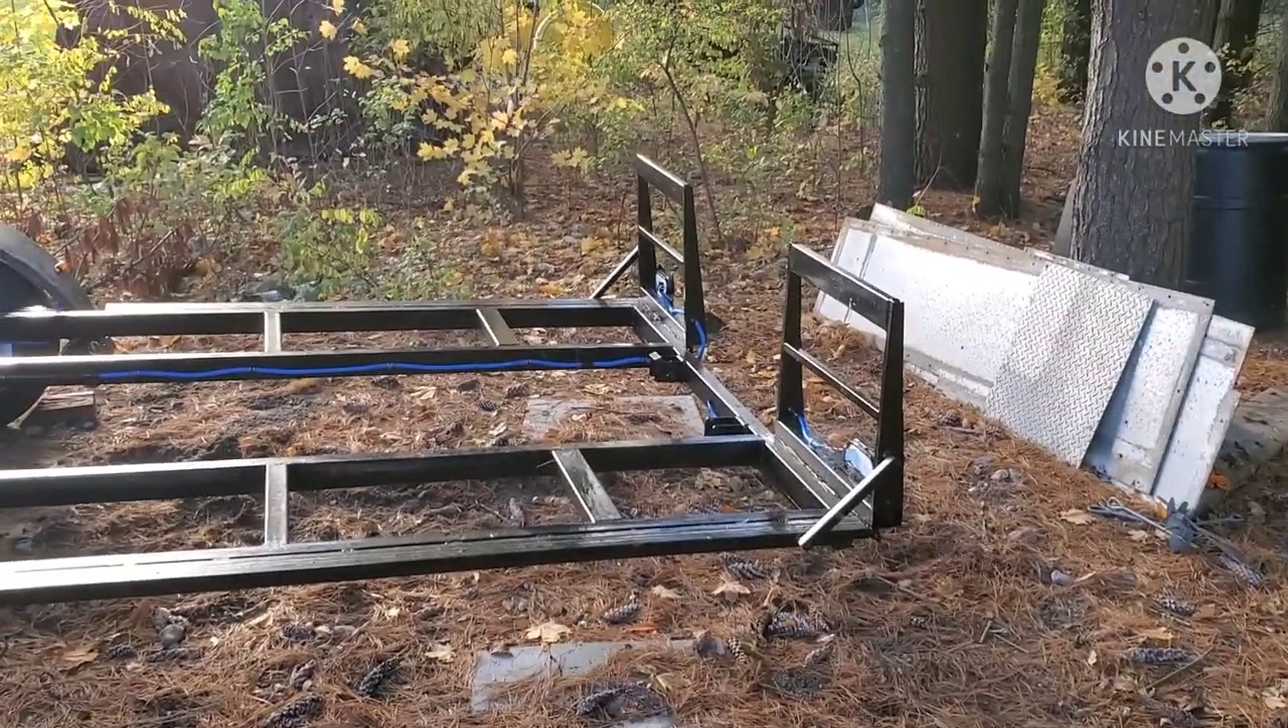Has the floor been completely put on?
No.